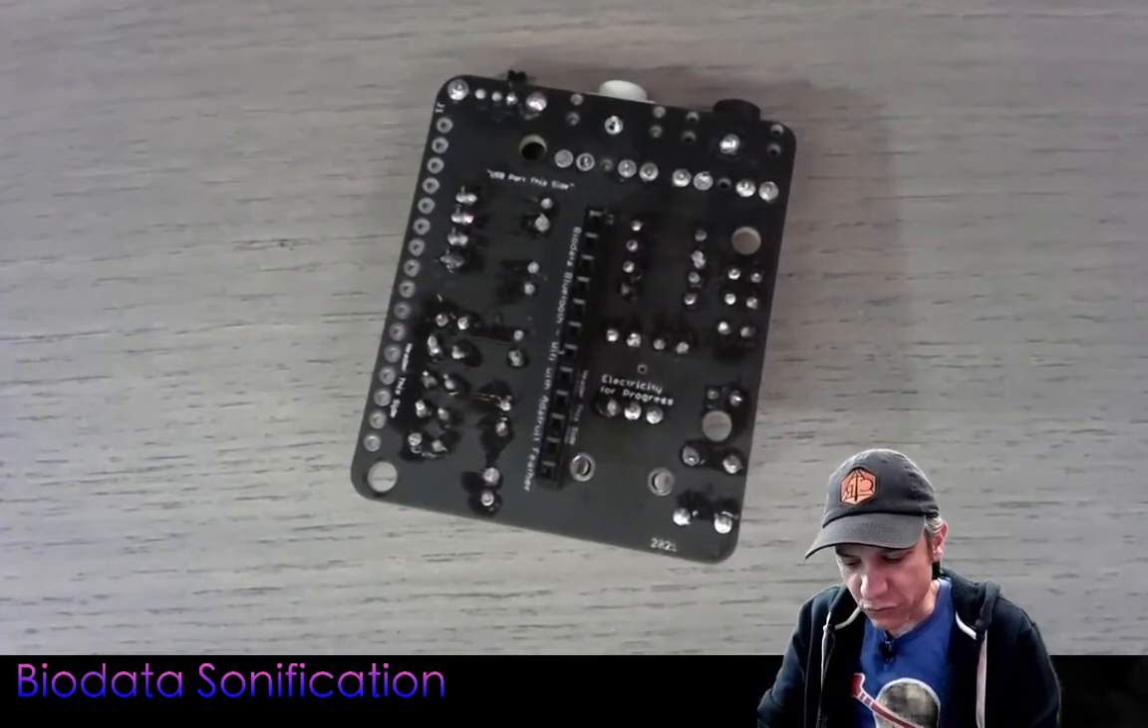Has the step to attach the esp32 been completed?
No.